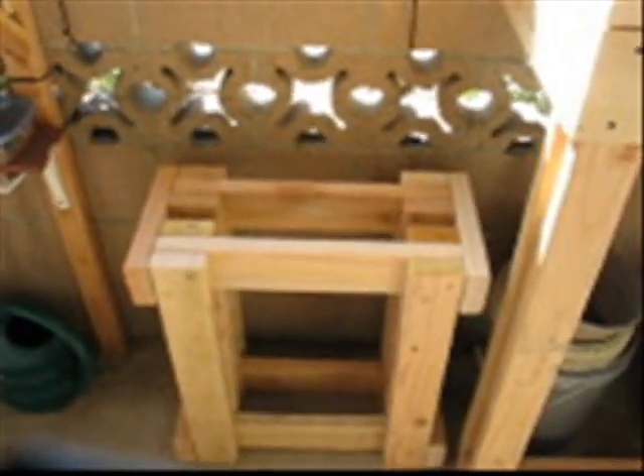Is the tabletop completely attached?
No.